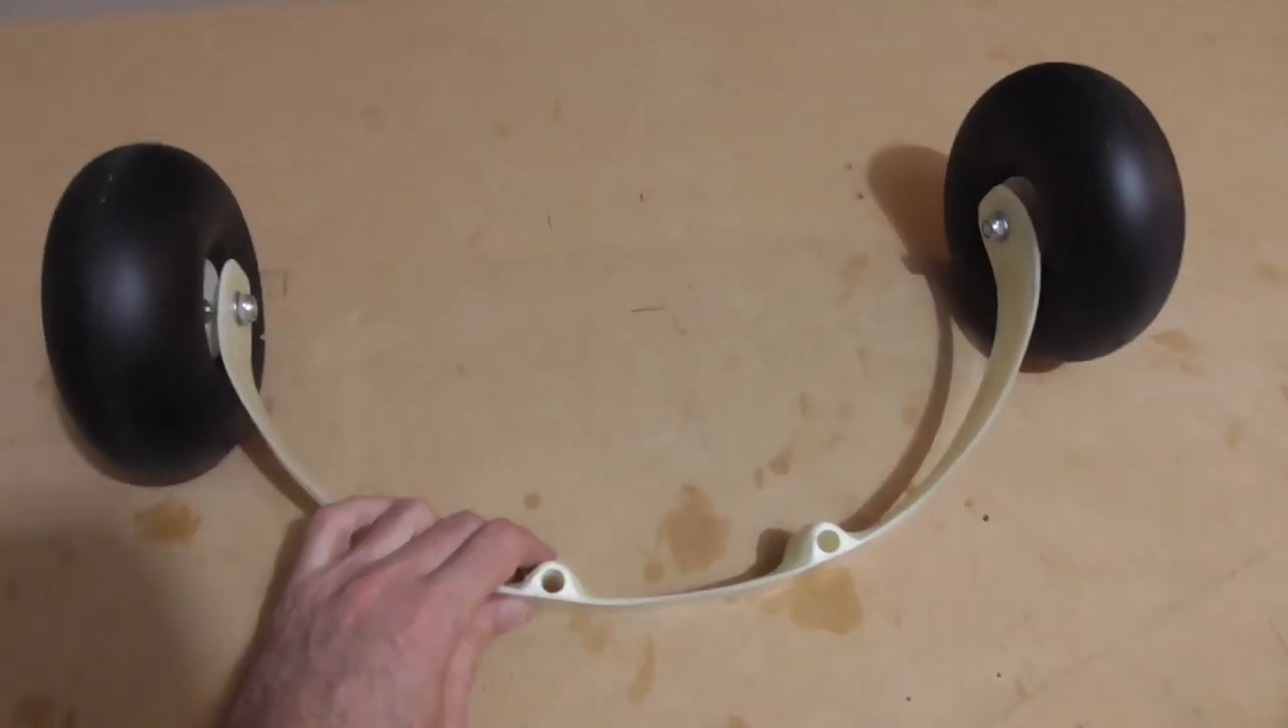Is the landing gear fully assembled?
Yes.